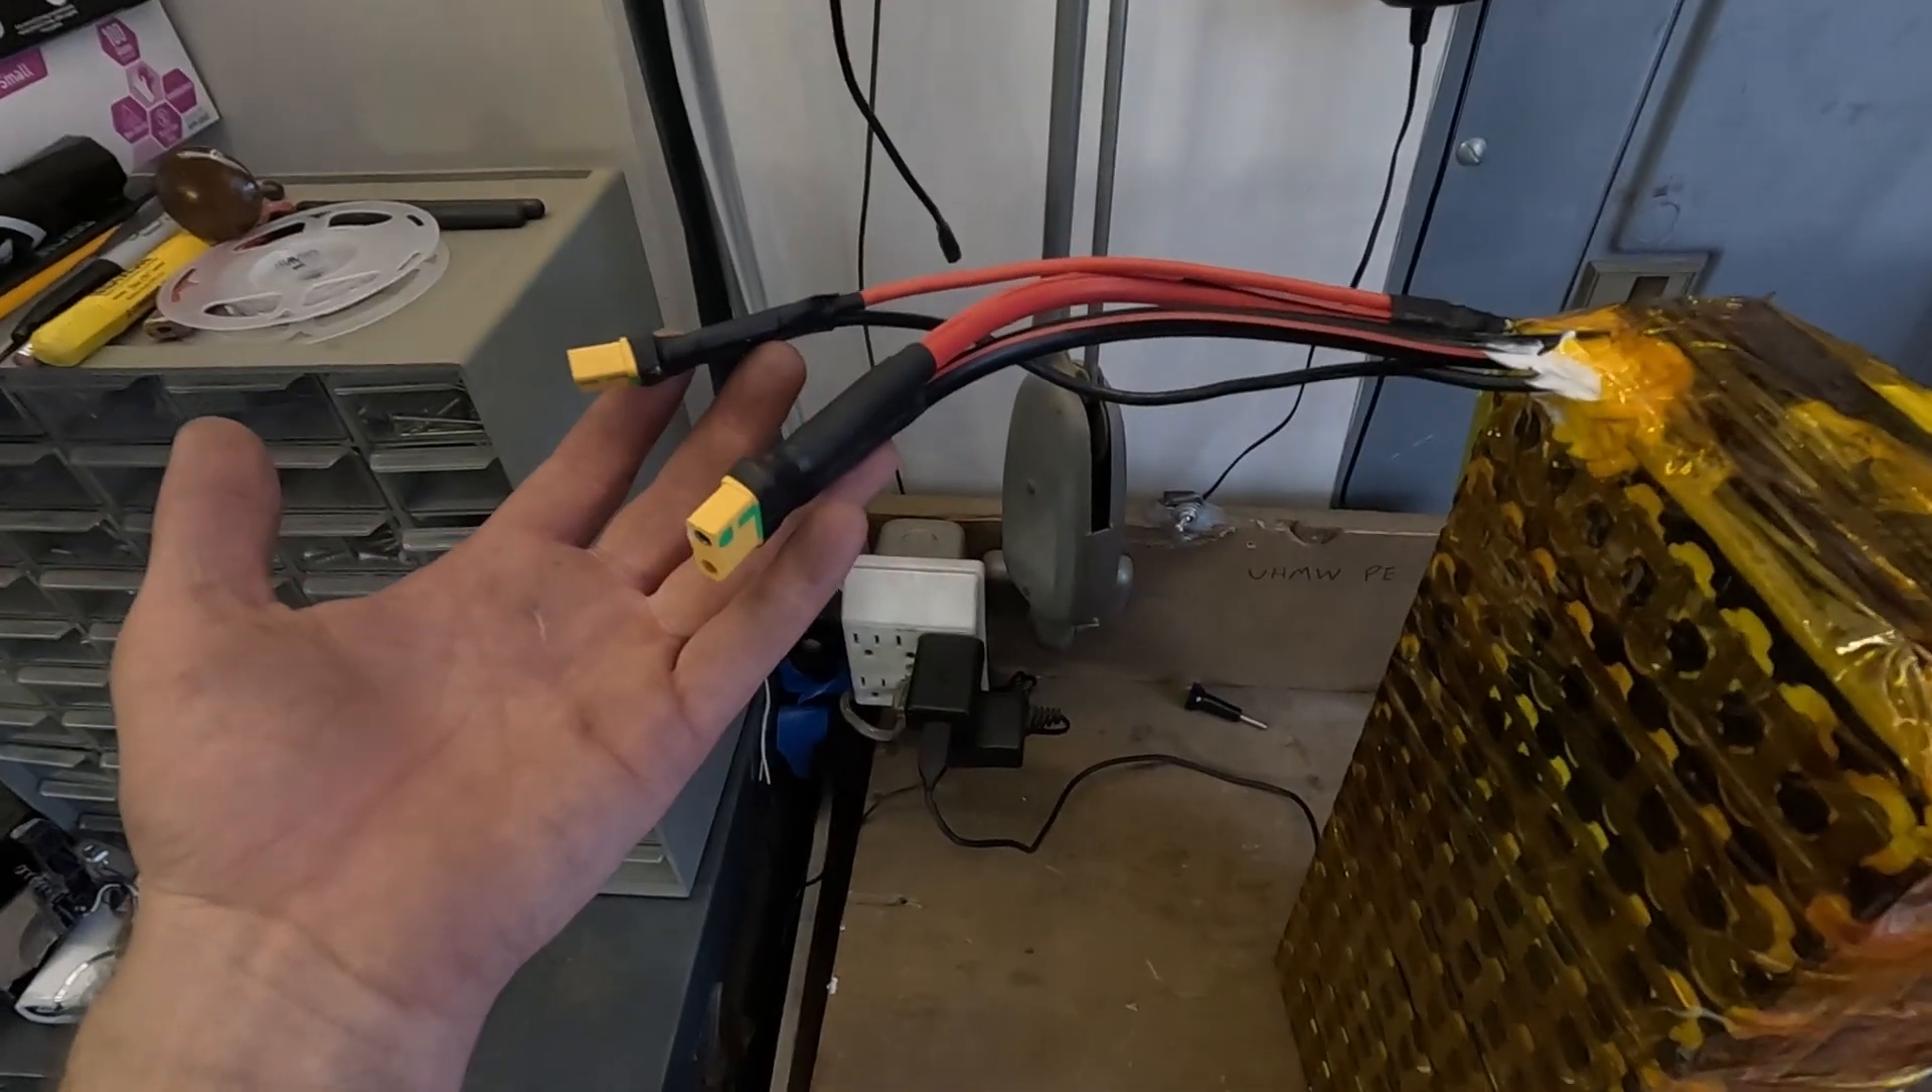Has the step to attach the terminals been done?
Yes.